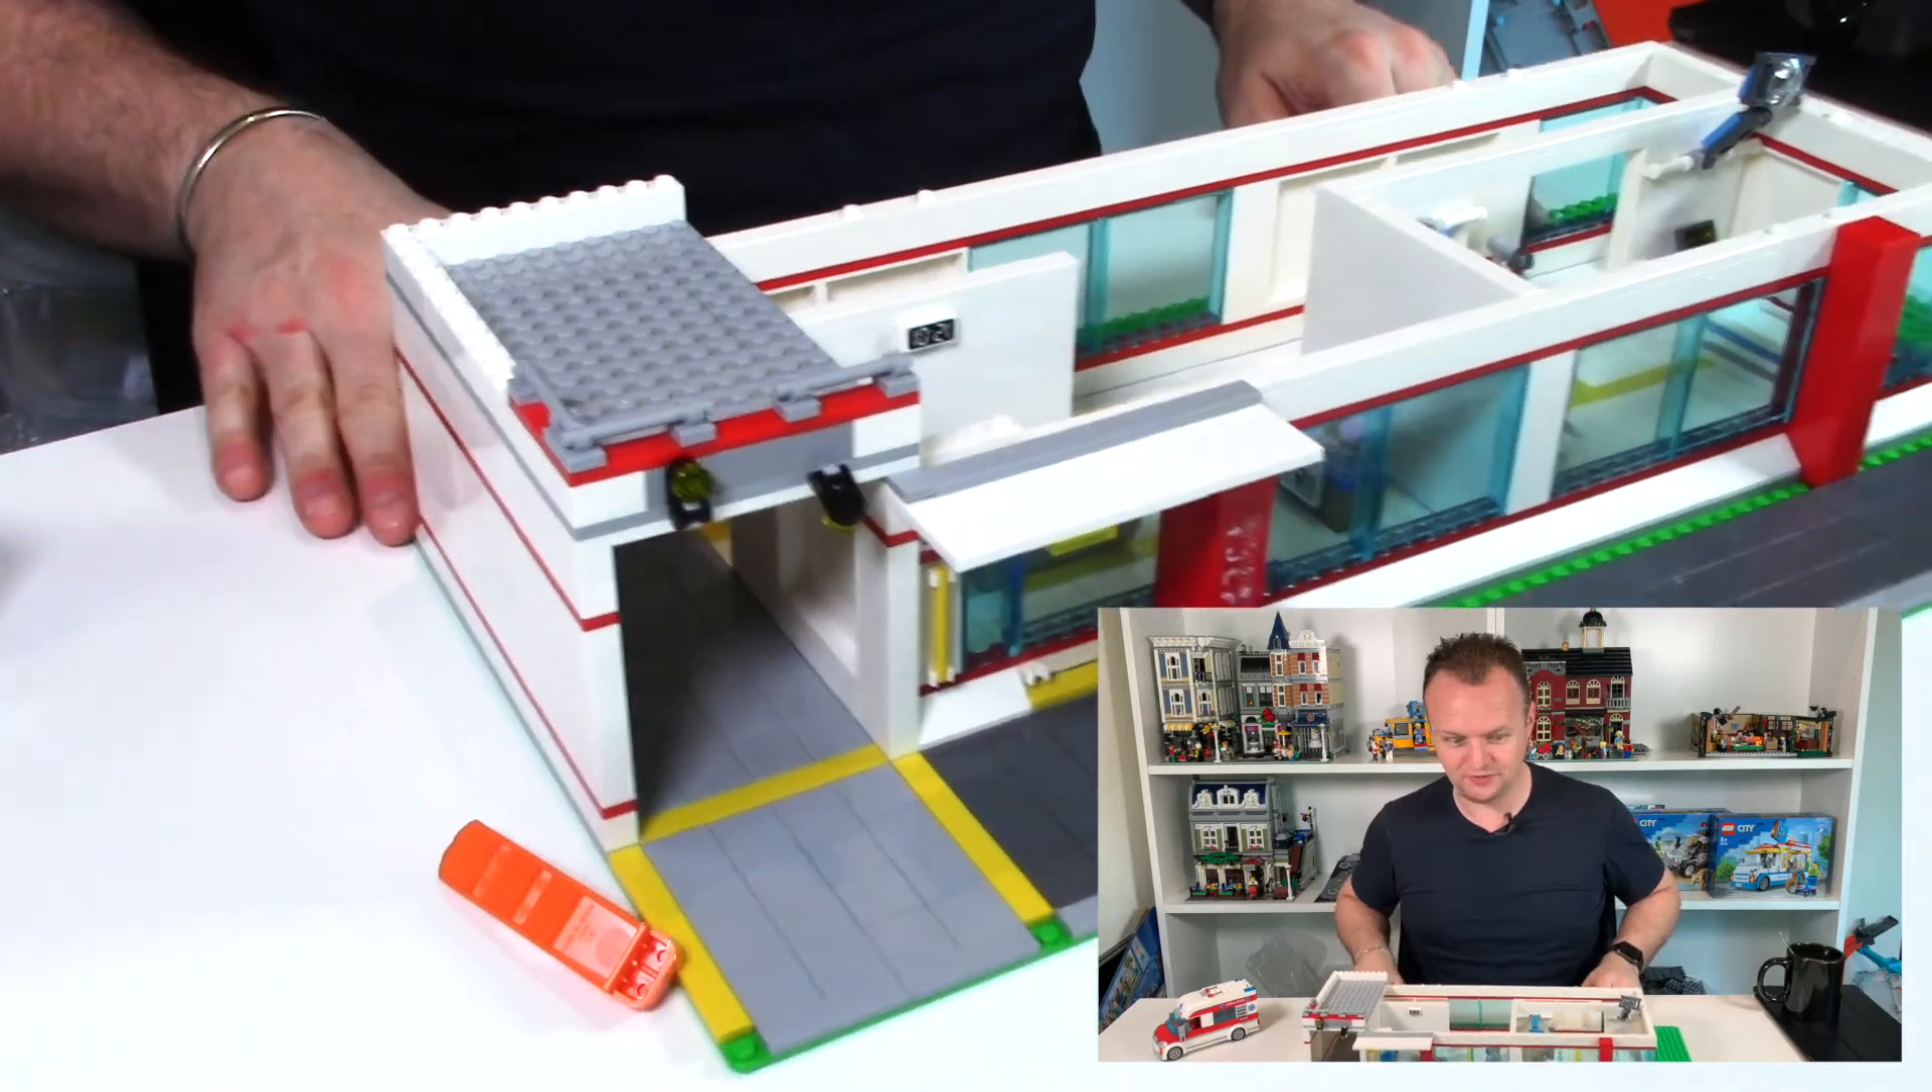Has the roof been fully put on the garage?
Yes.